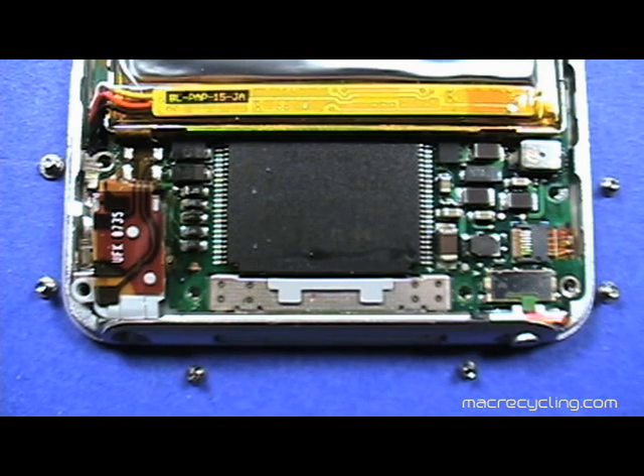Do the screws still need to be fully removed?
No.